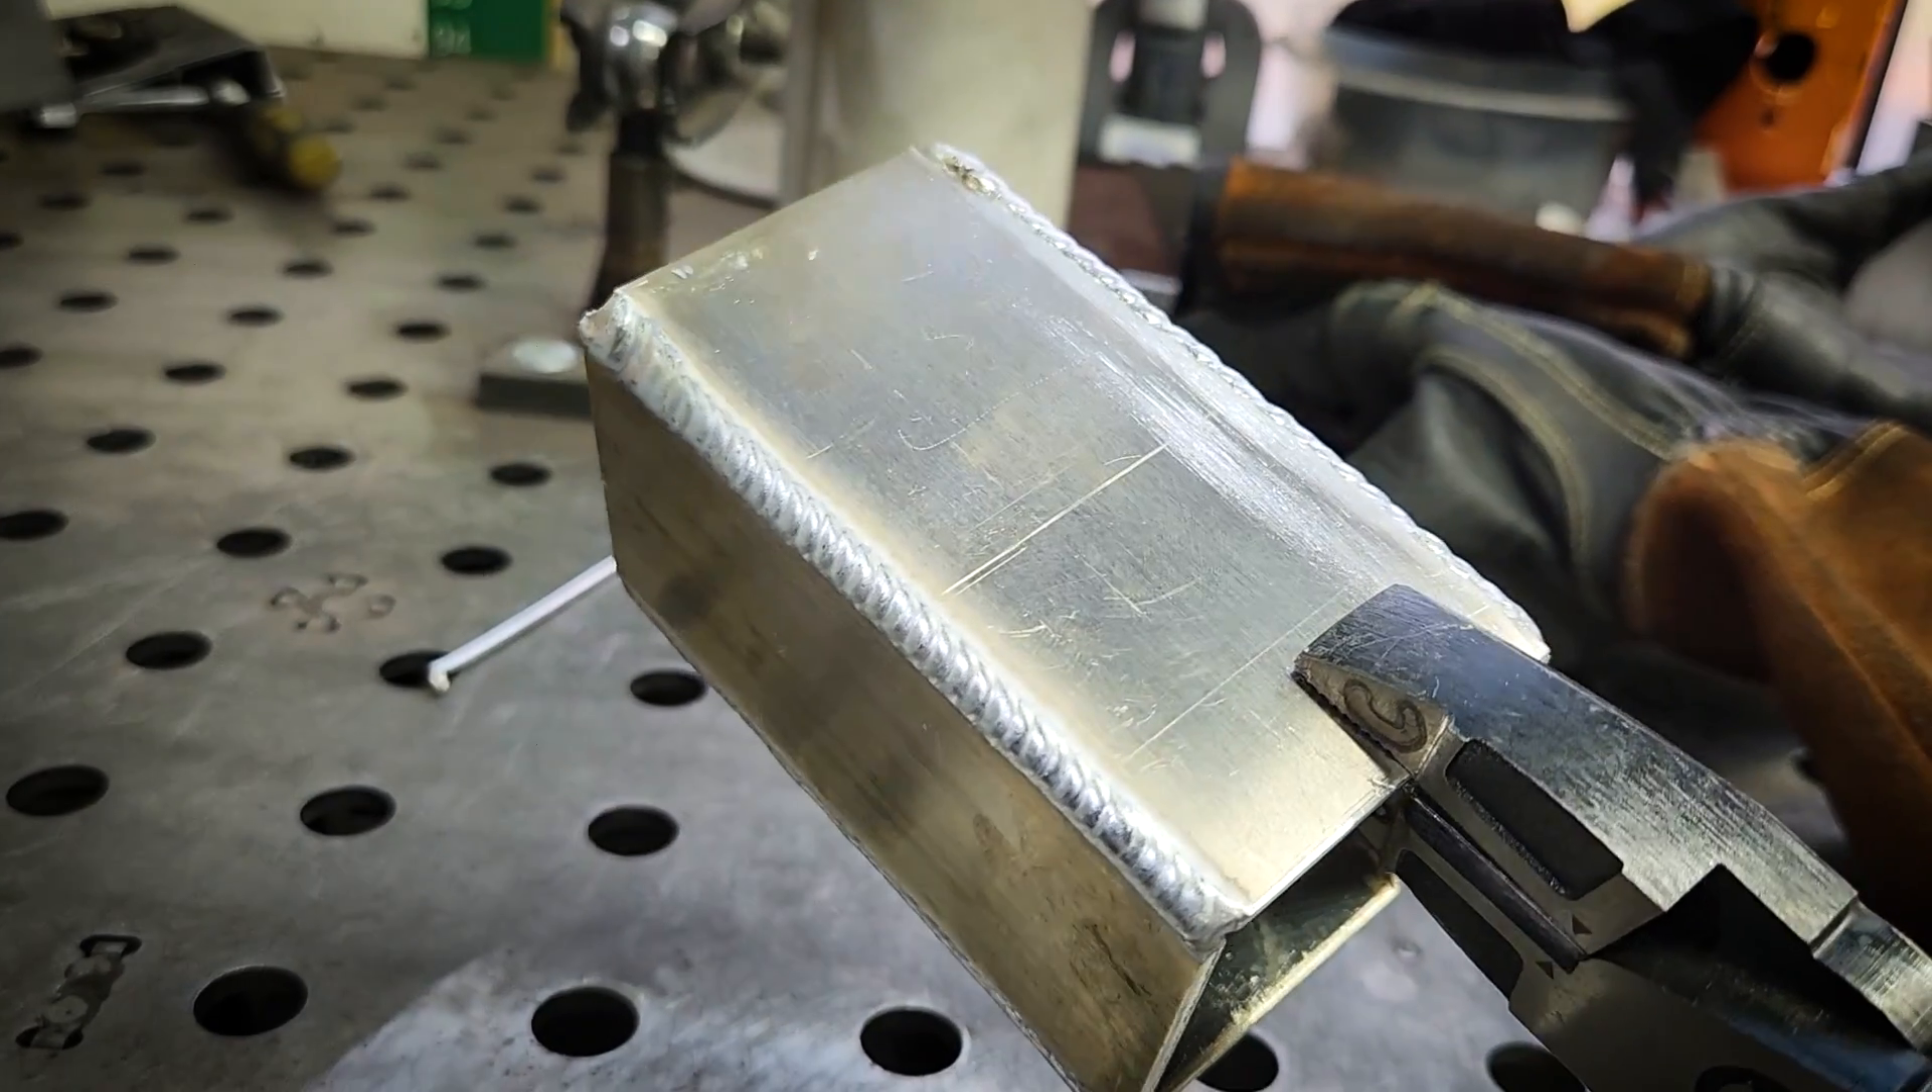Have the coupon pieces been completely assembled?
Yes.